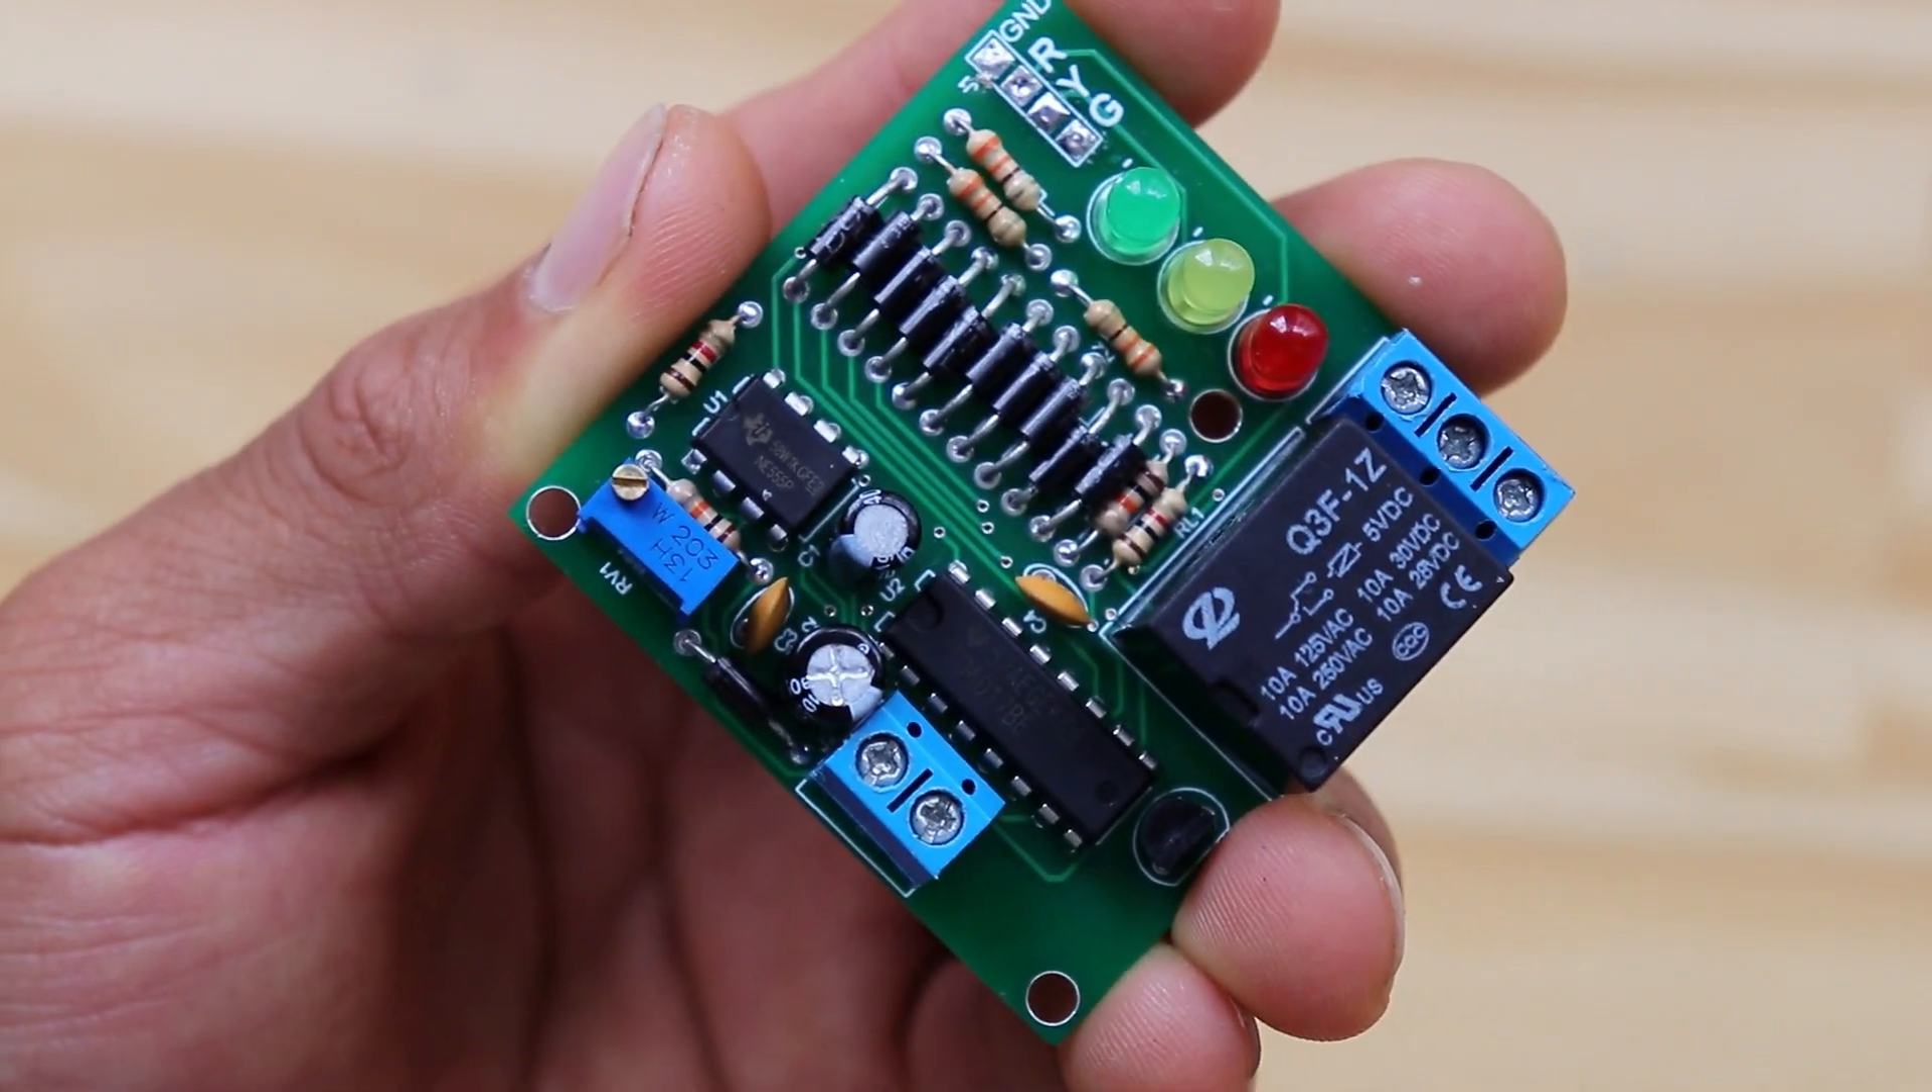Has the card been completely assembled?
Yes.